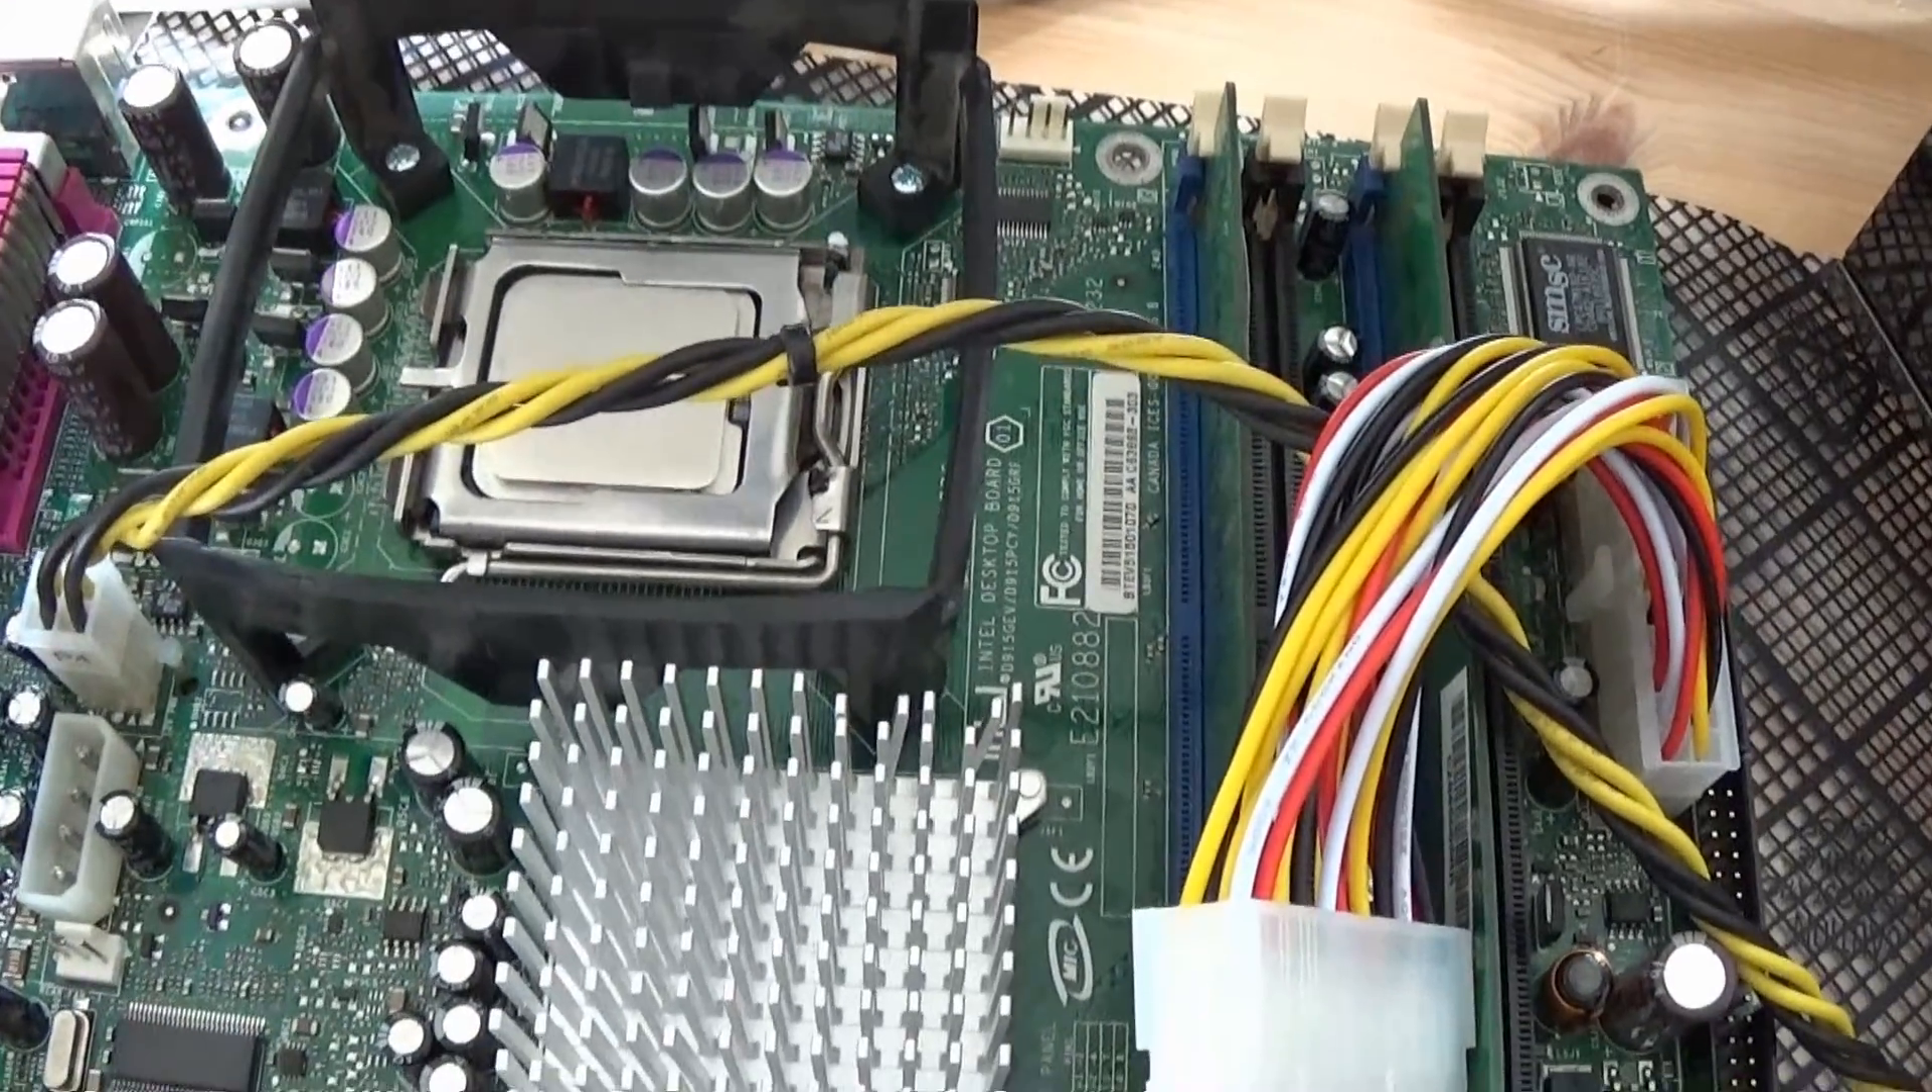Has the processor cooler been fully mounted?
No.